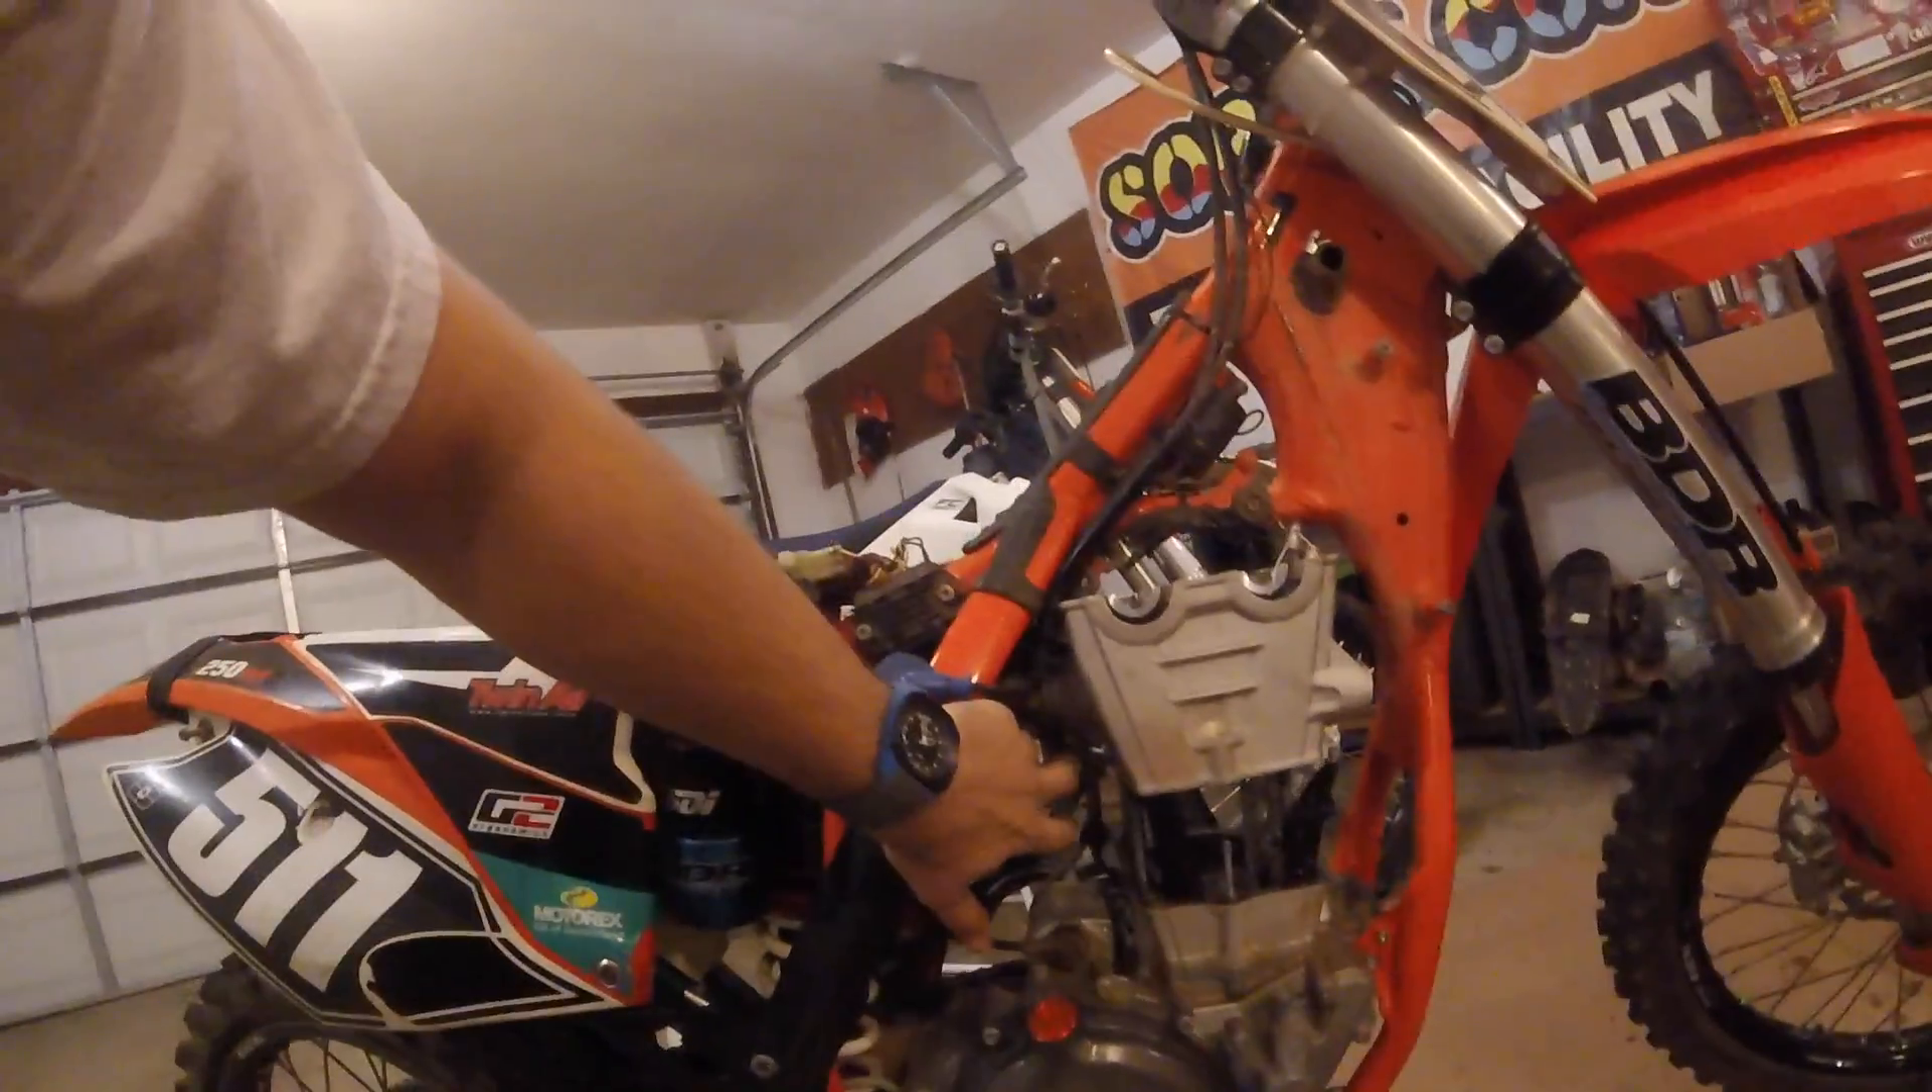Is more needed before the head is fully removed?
Yes.